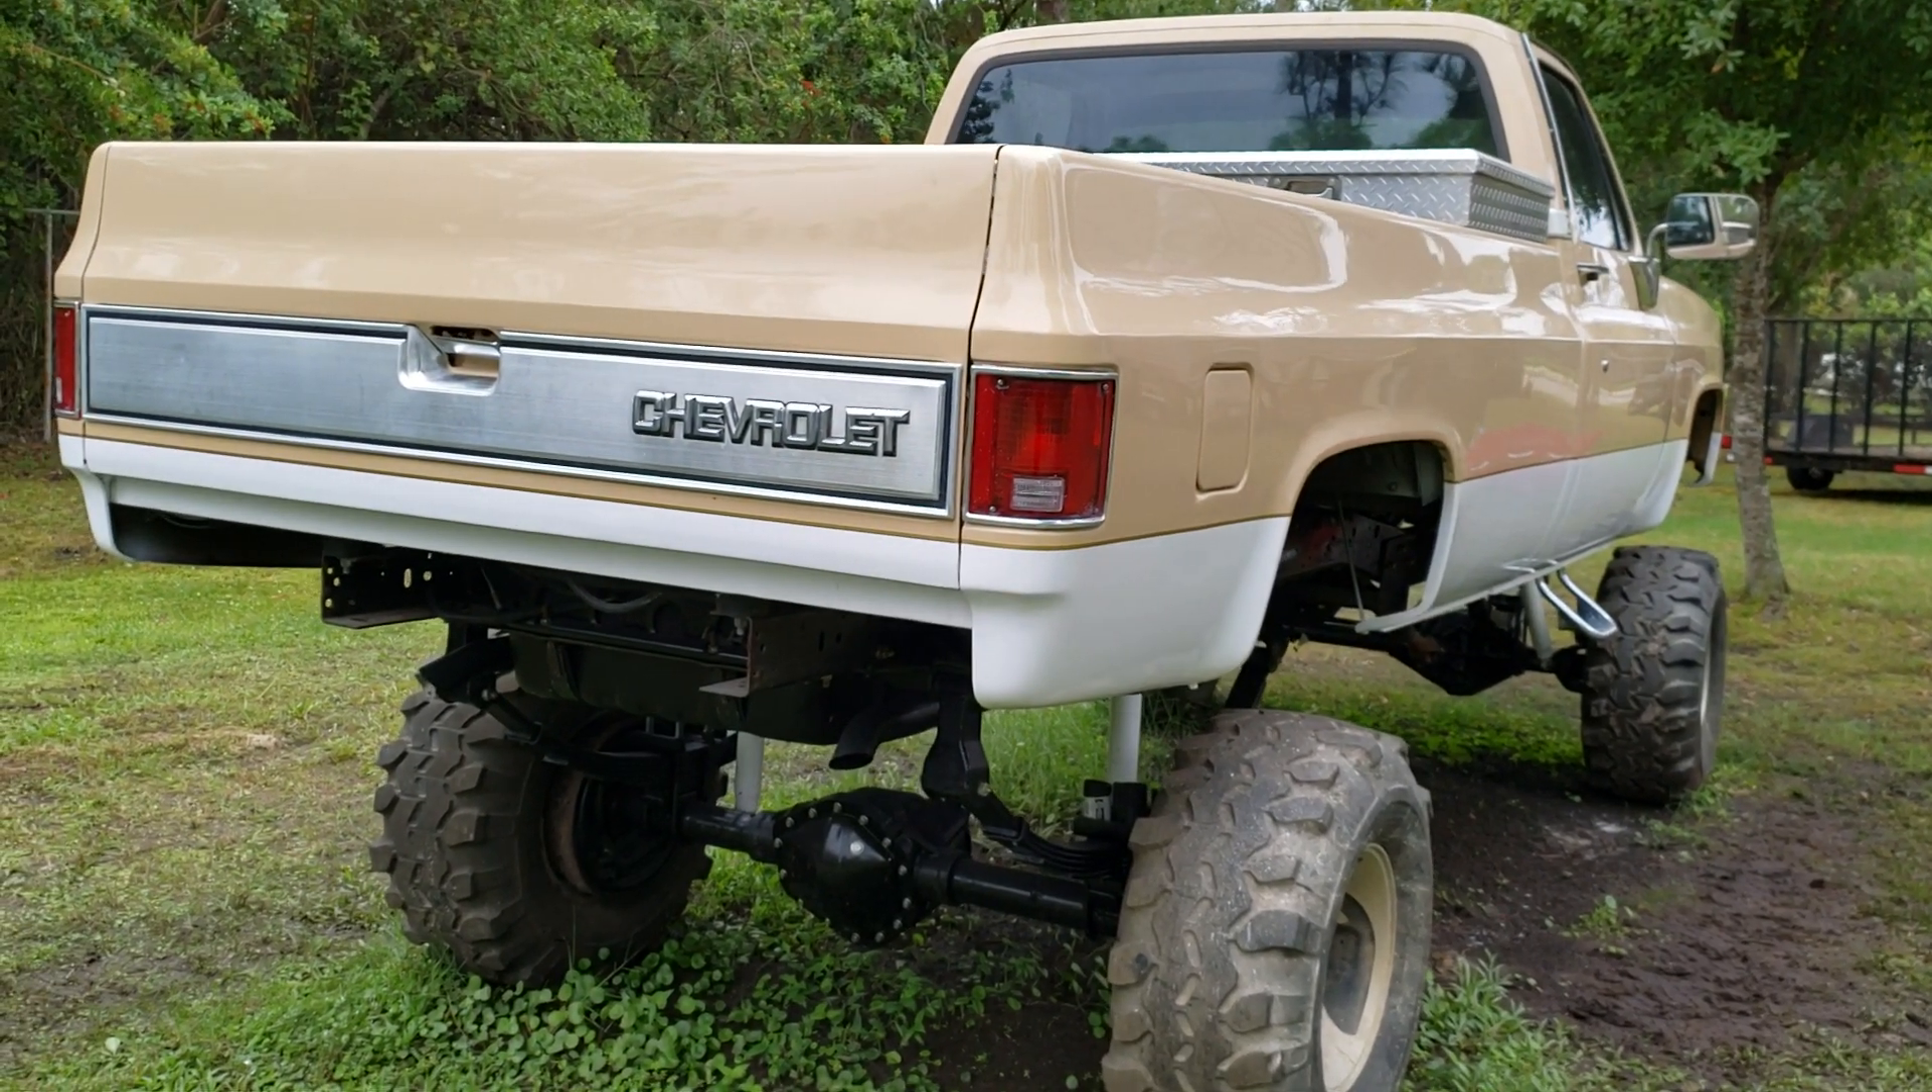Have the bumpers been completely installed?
No.